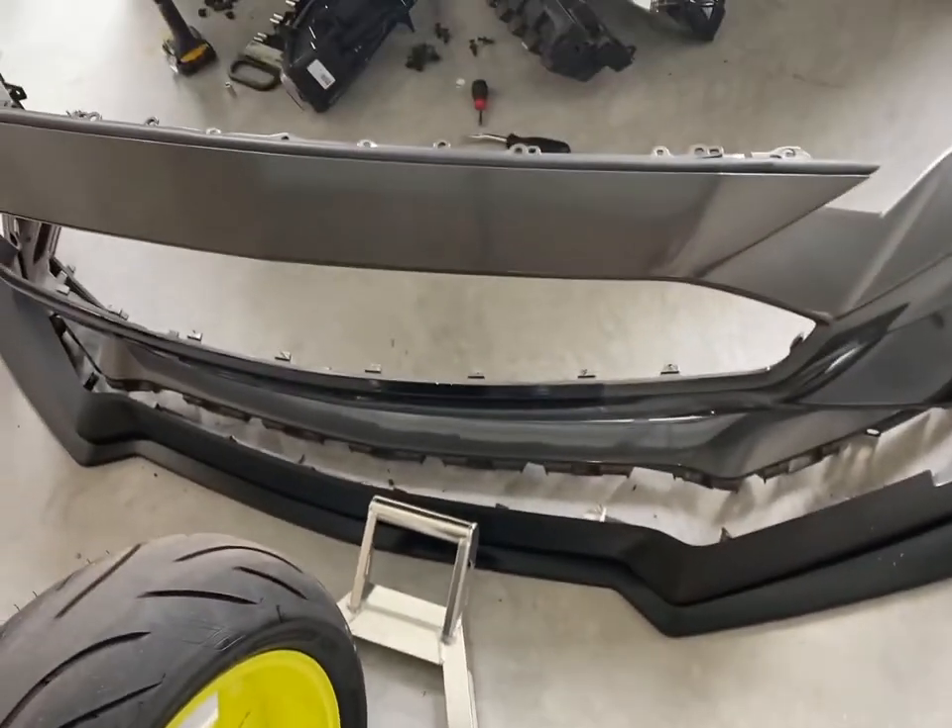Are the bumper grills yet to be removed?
No.